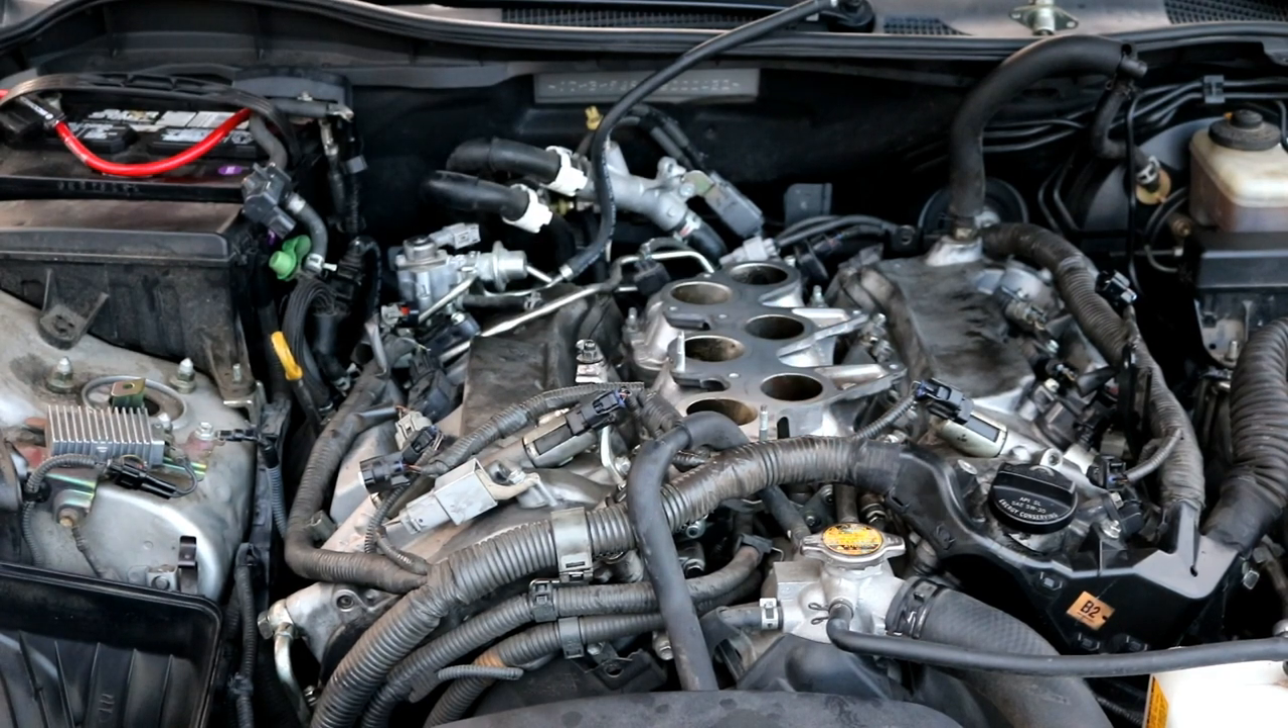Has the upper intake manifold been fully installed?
No.